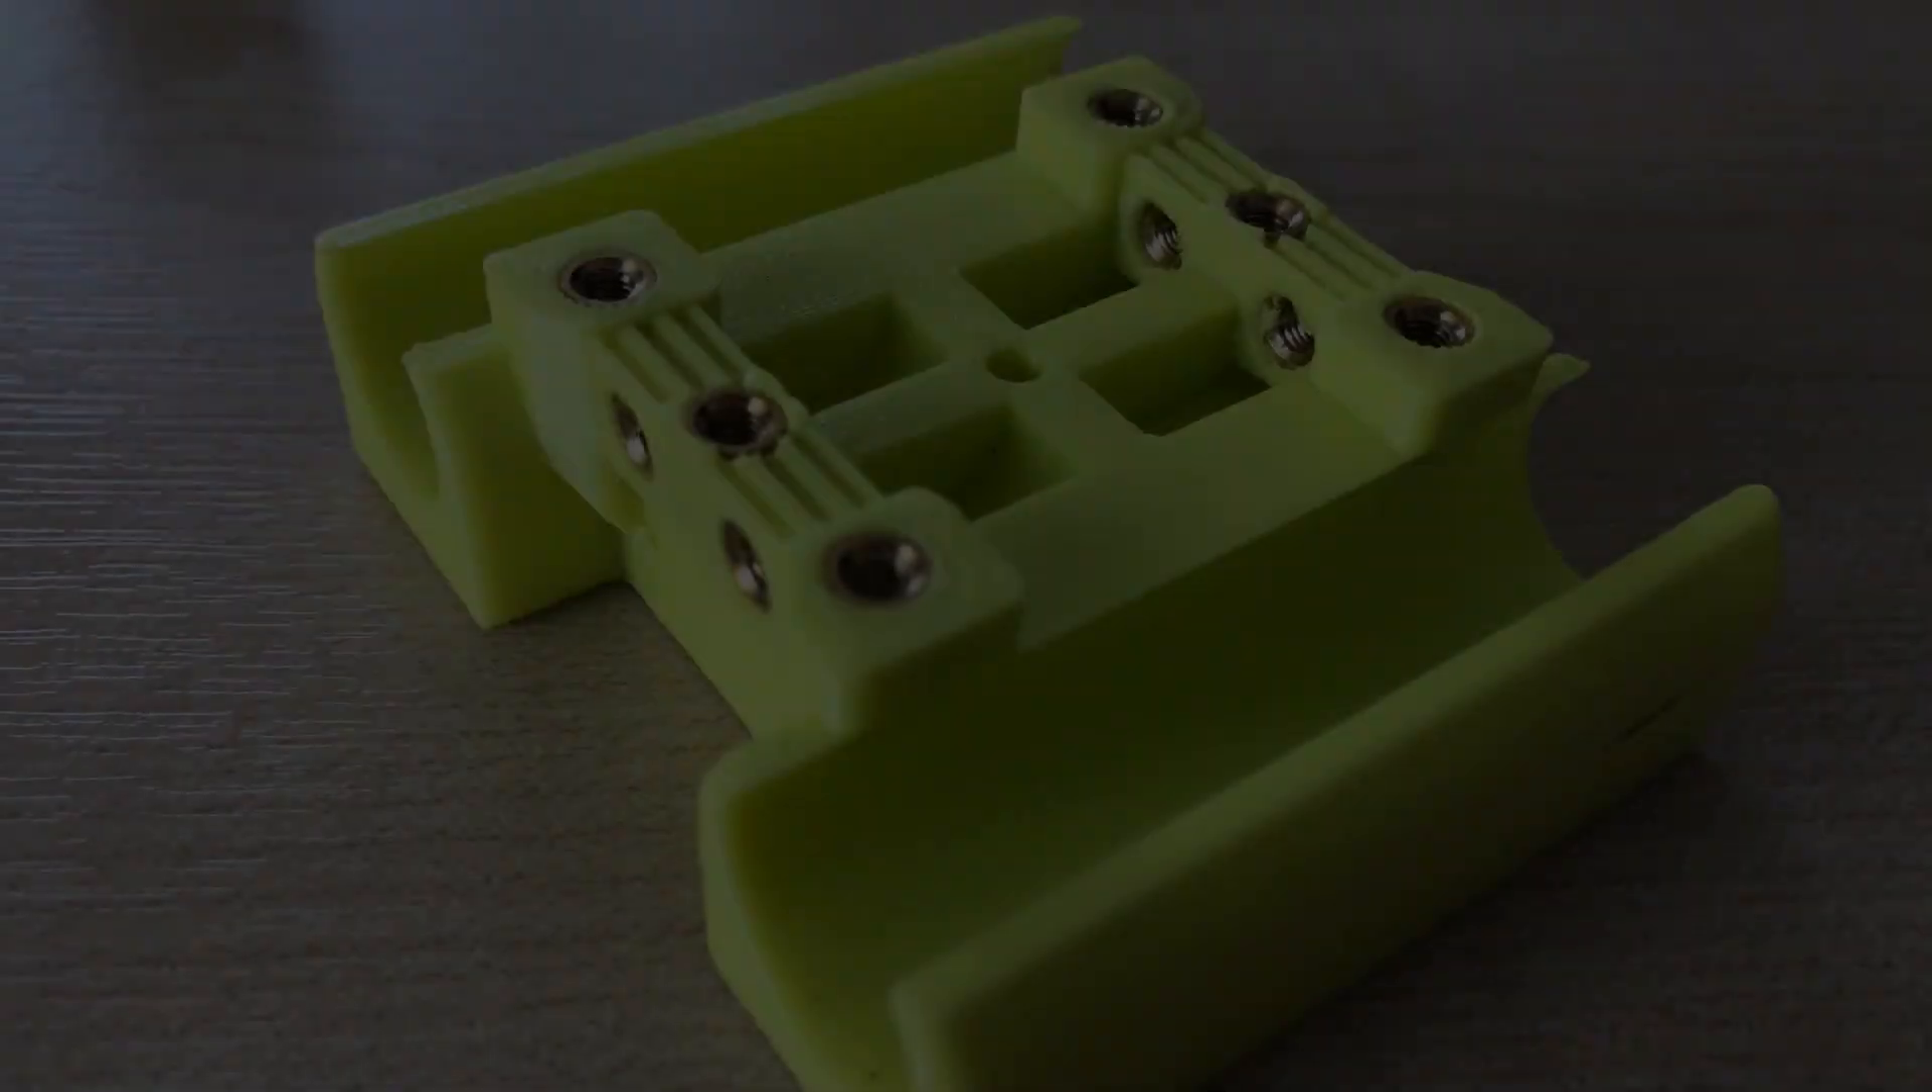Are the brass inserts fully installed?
Yes.